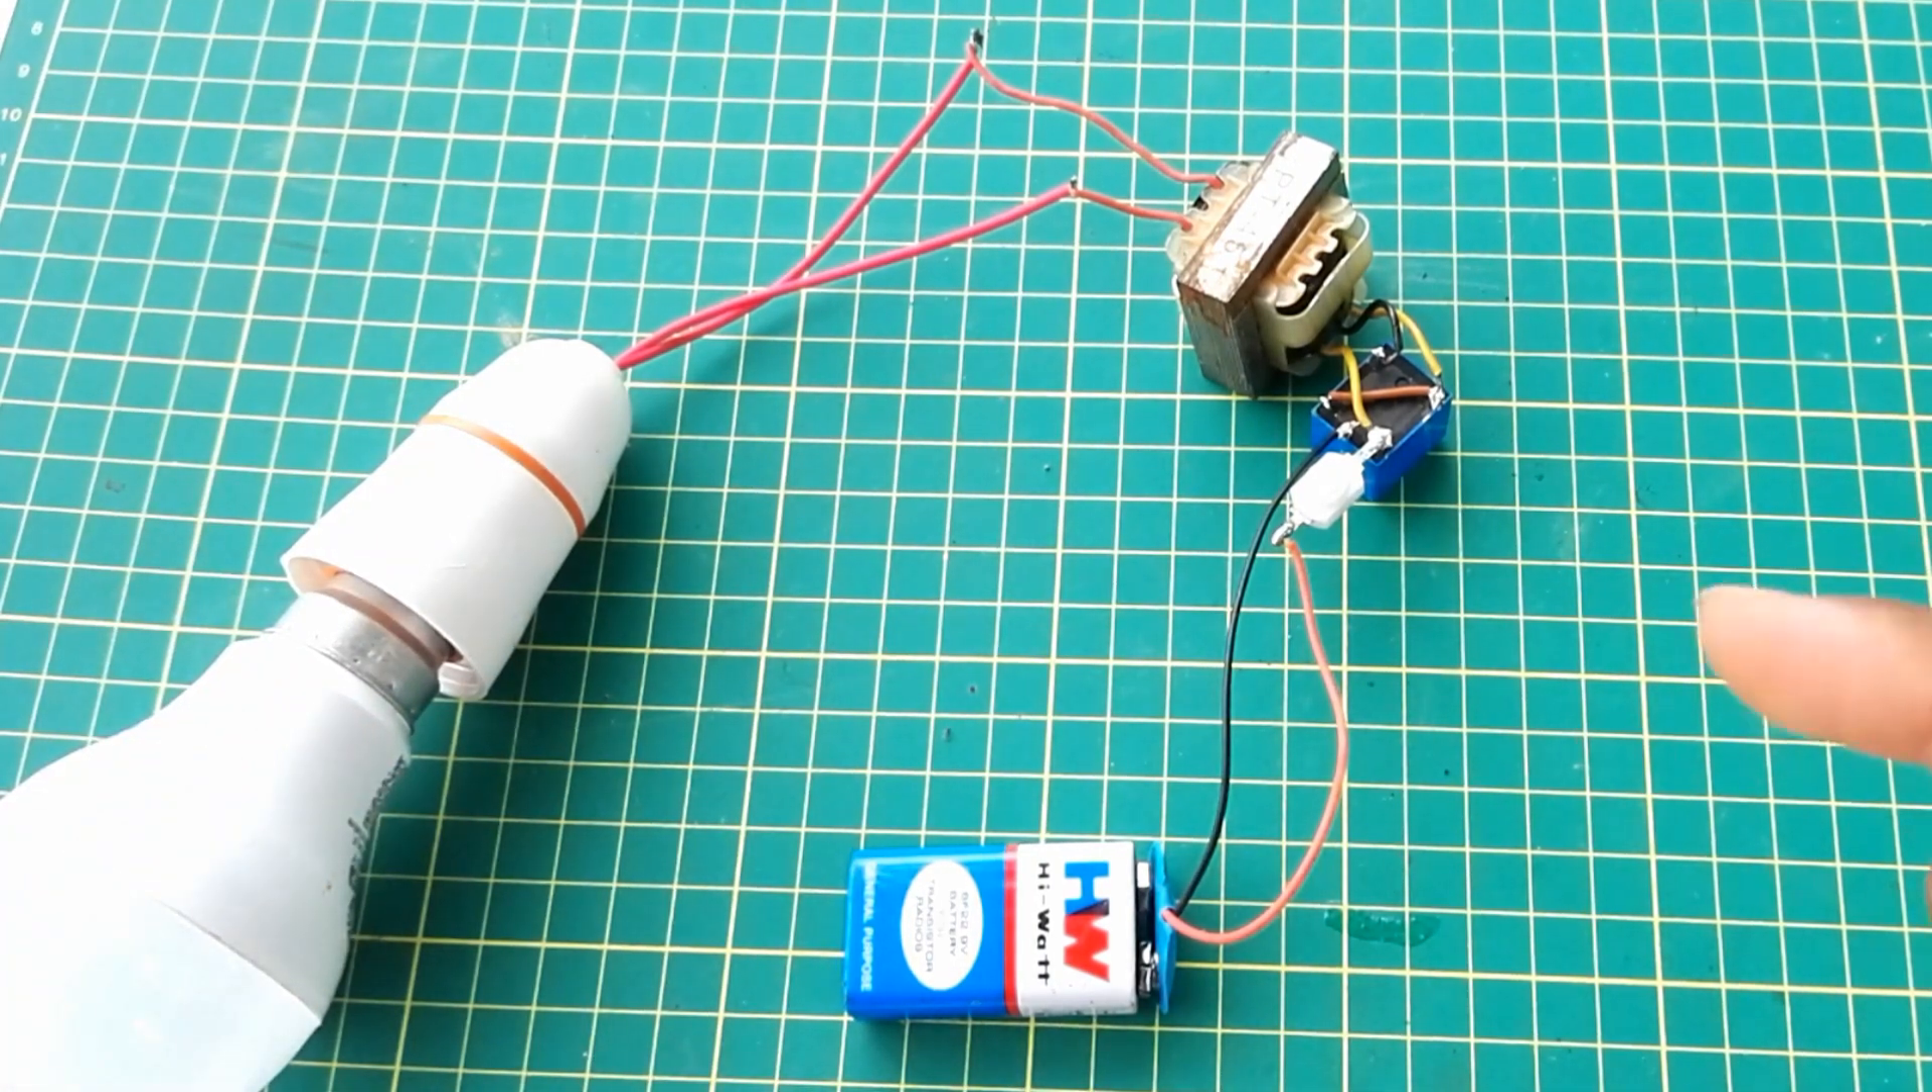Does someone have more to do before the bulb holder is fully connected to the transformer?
No.